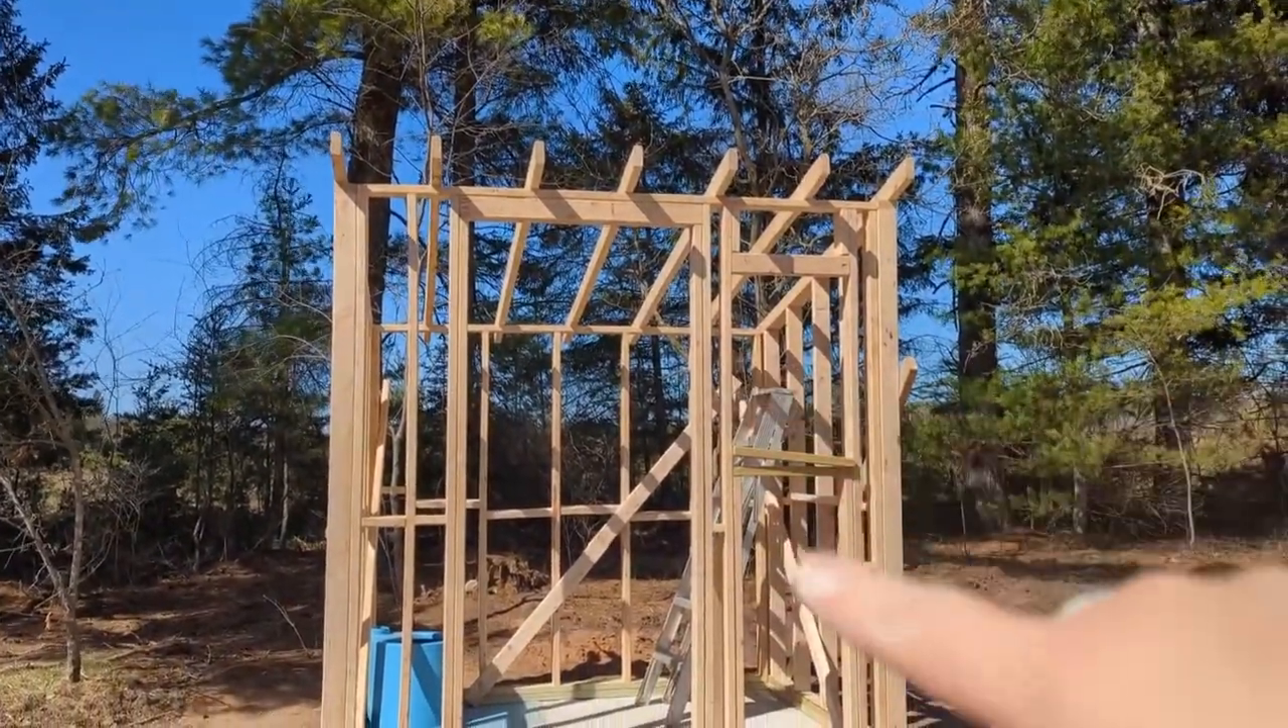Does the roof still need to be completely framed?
No.